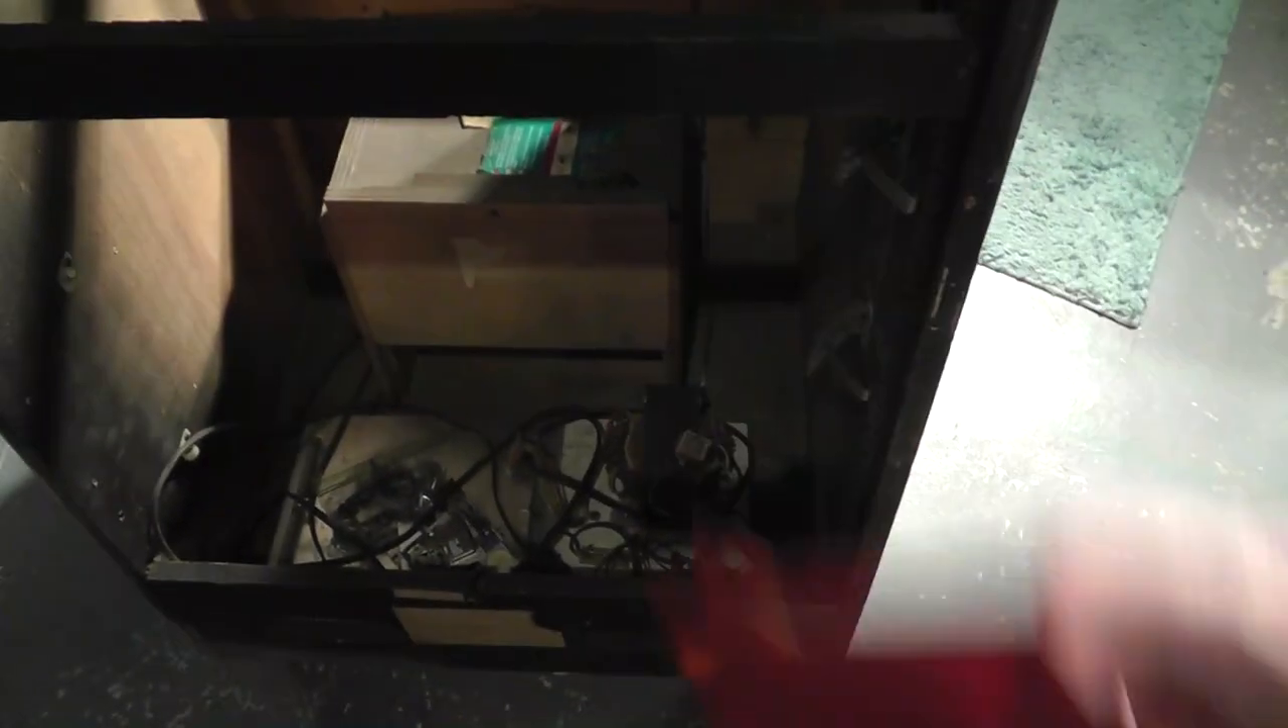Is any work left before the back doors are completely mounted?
Yes.